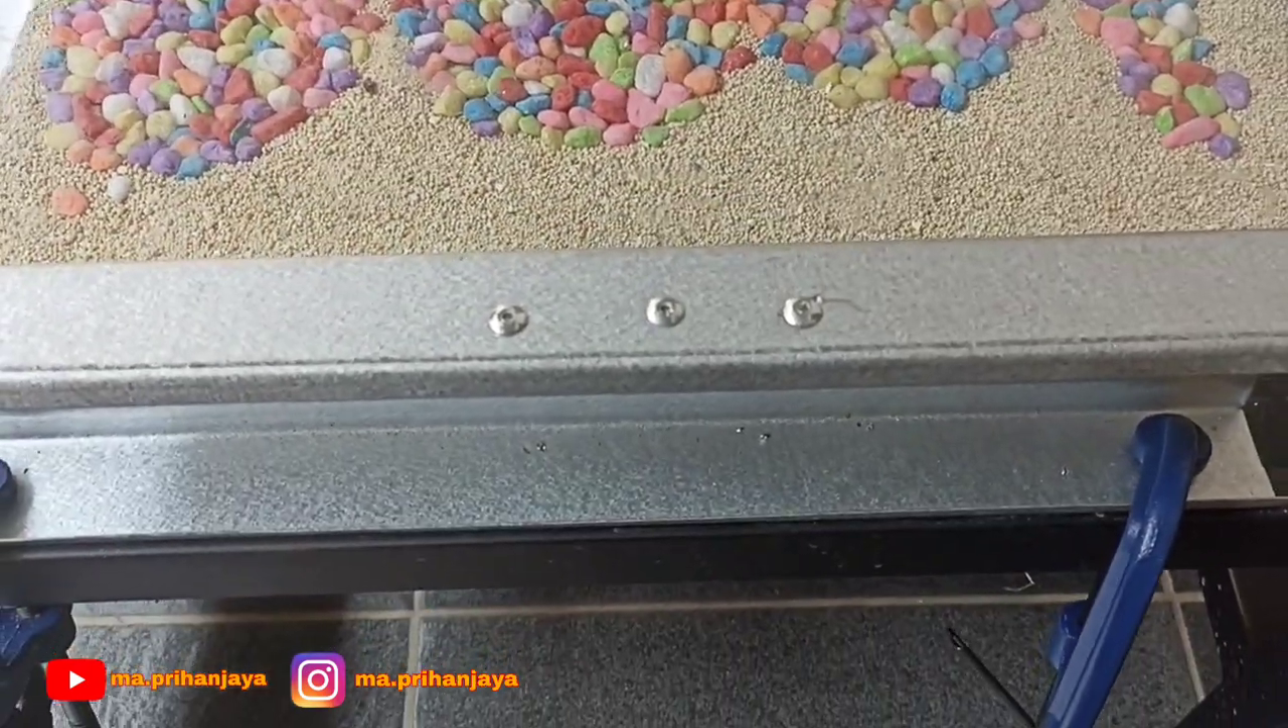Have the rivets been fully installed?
Yes.